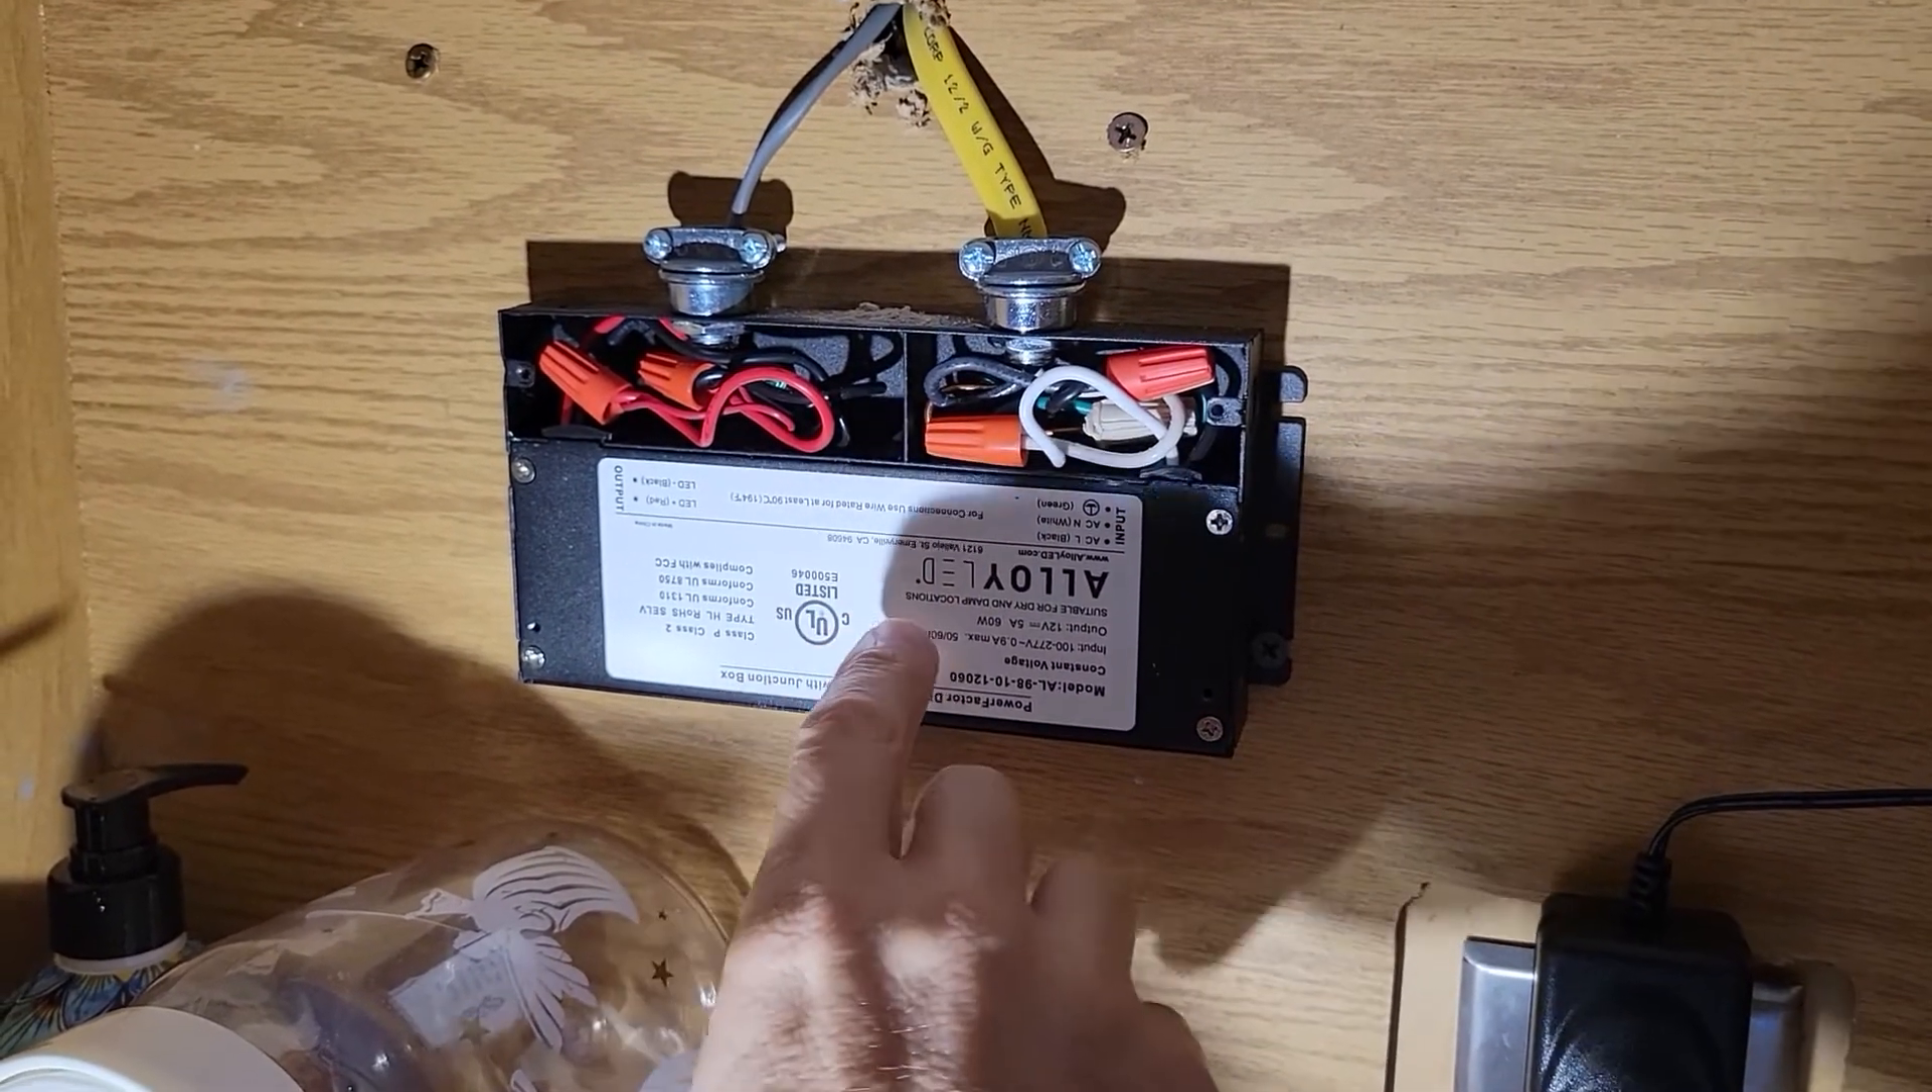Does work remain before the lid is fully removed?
No.